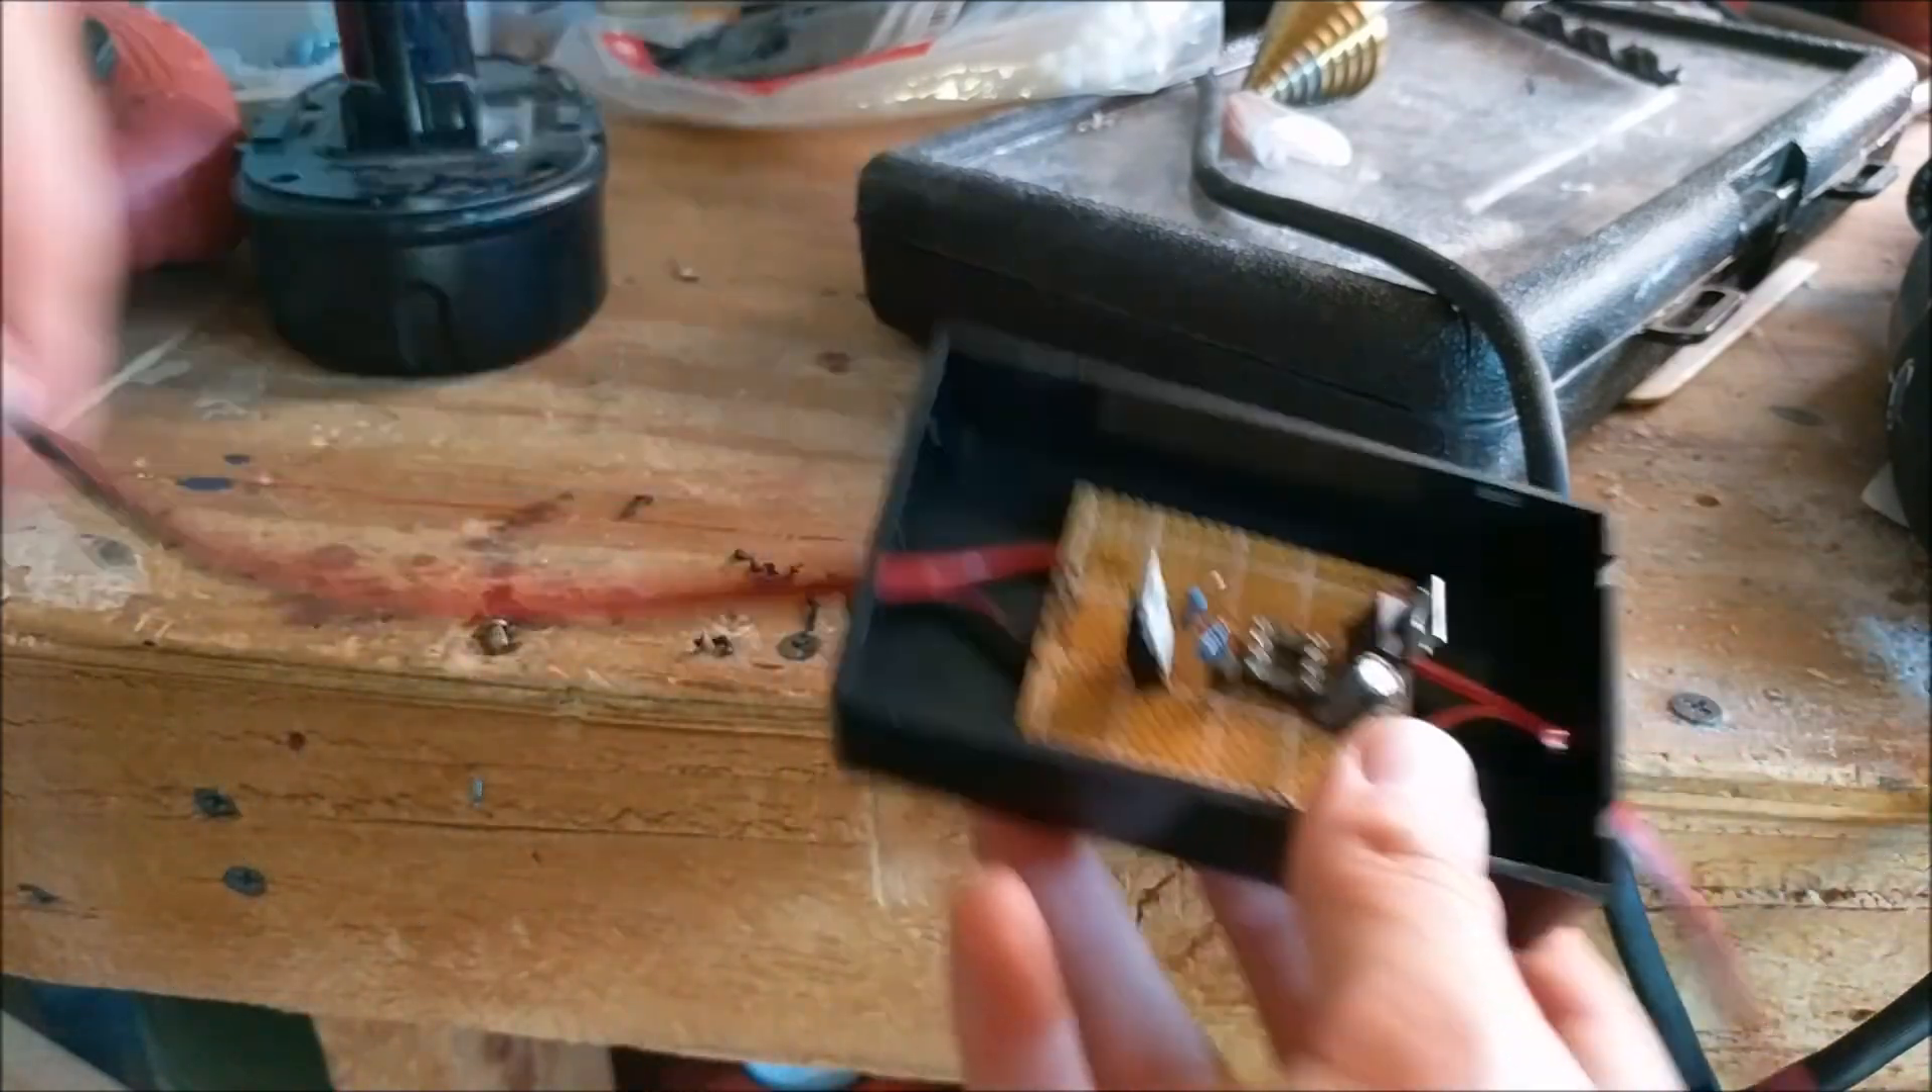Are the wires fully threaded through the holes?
Yes.